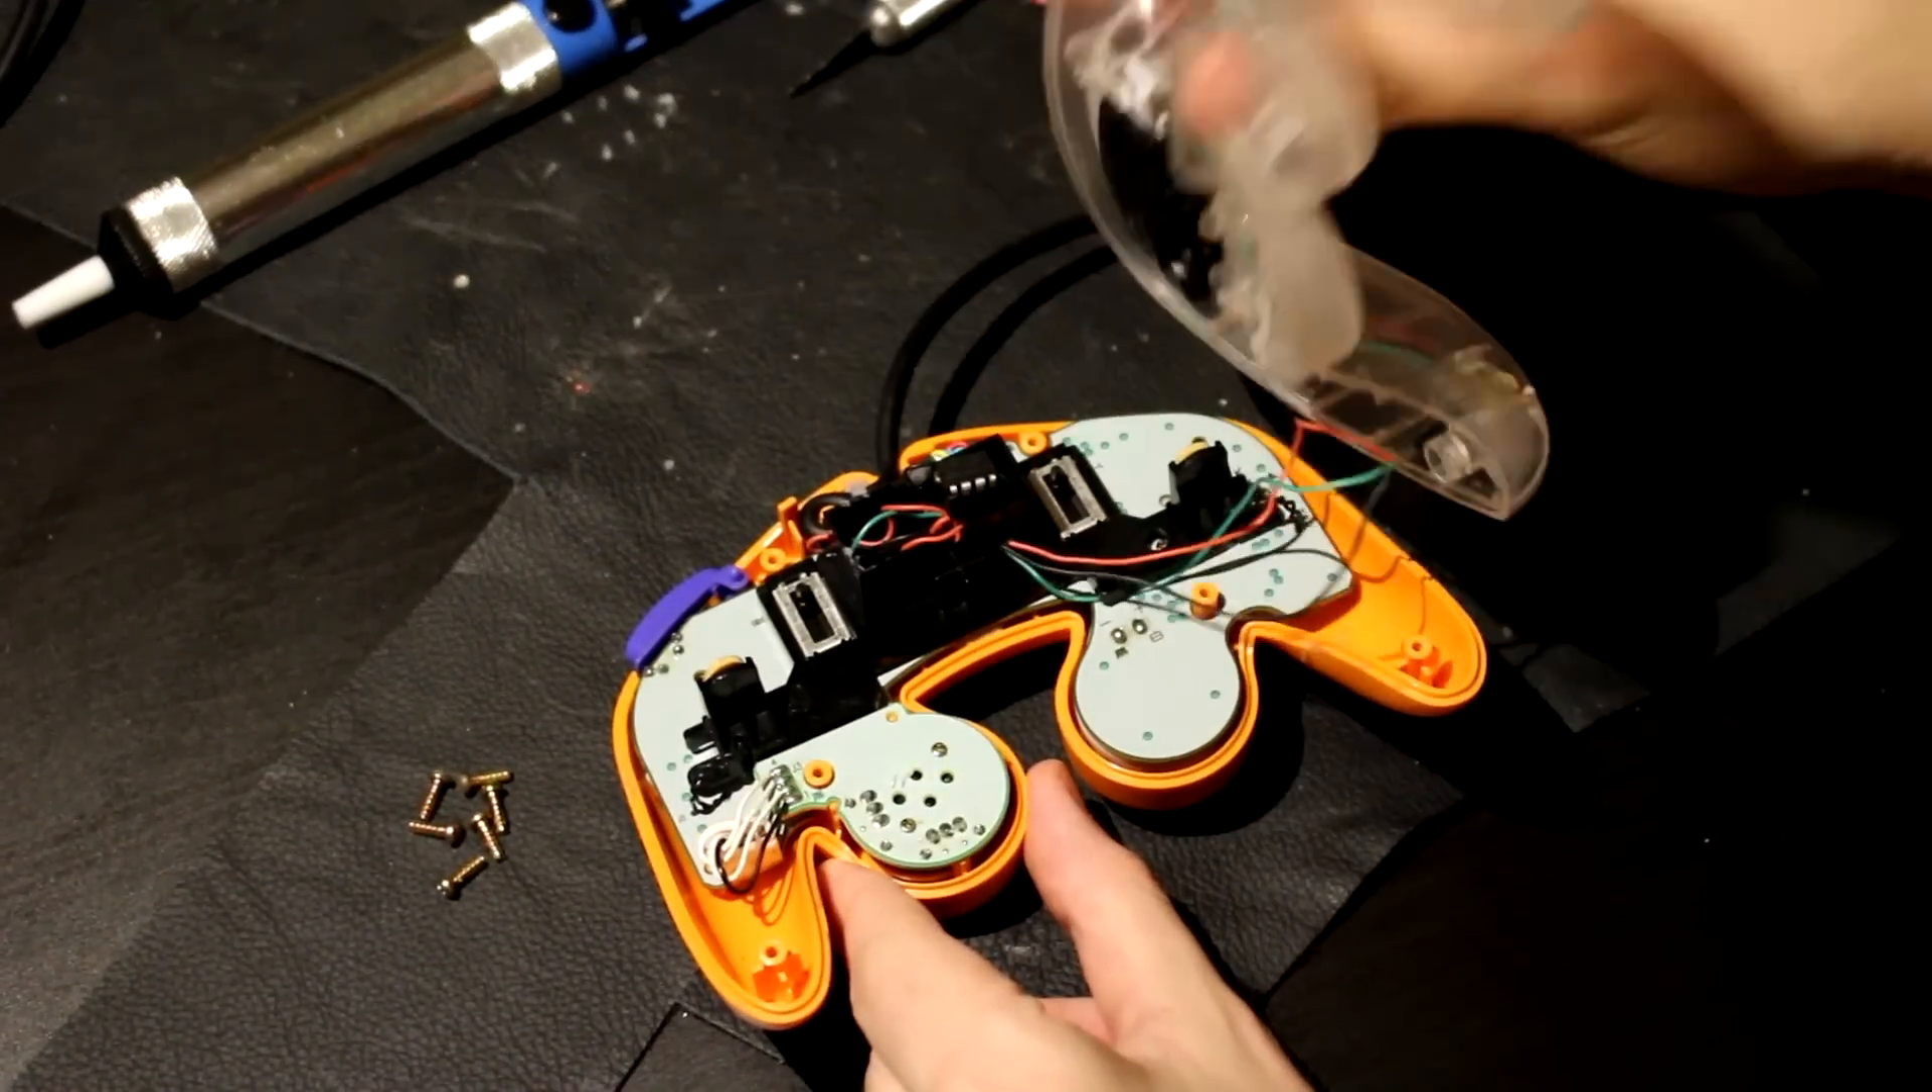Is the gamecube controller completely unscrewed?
Yes.